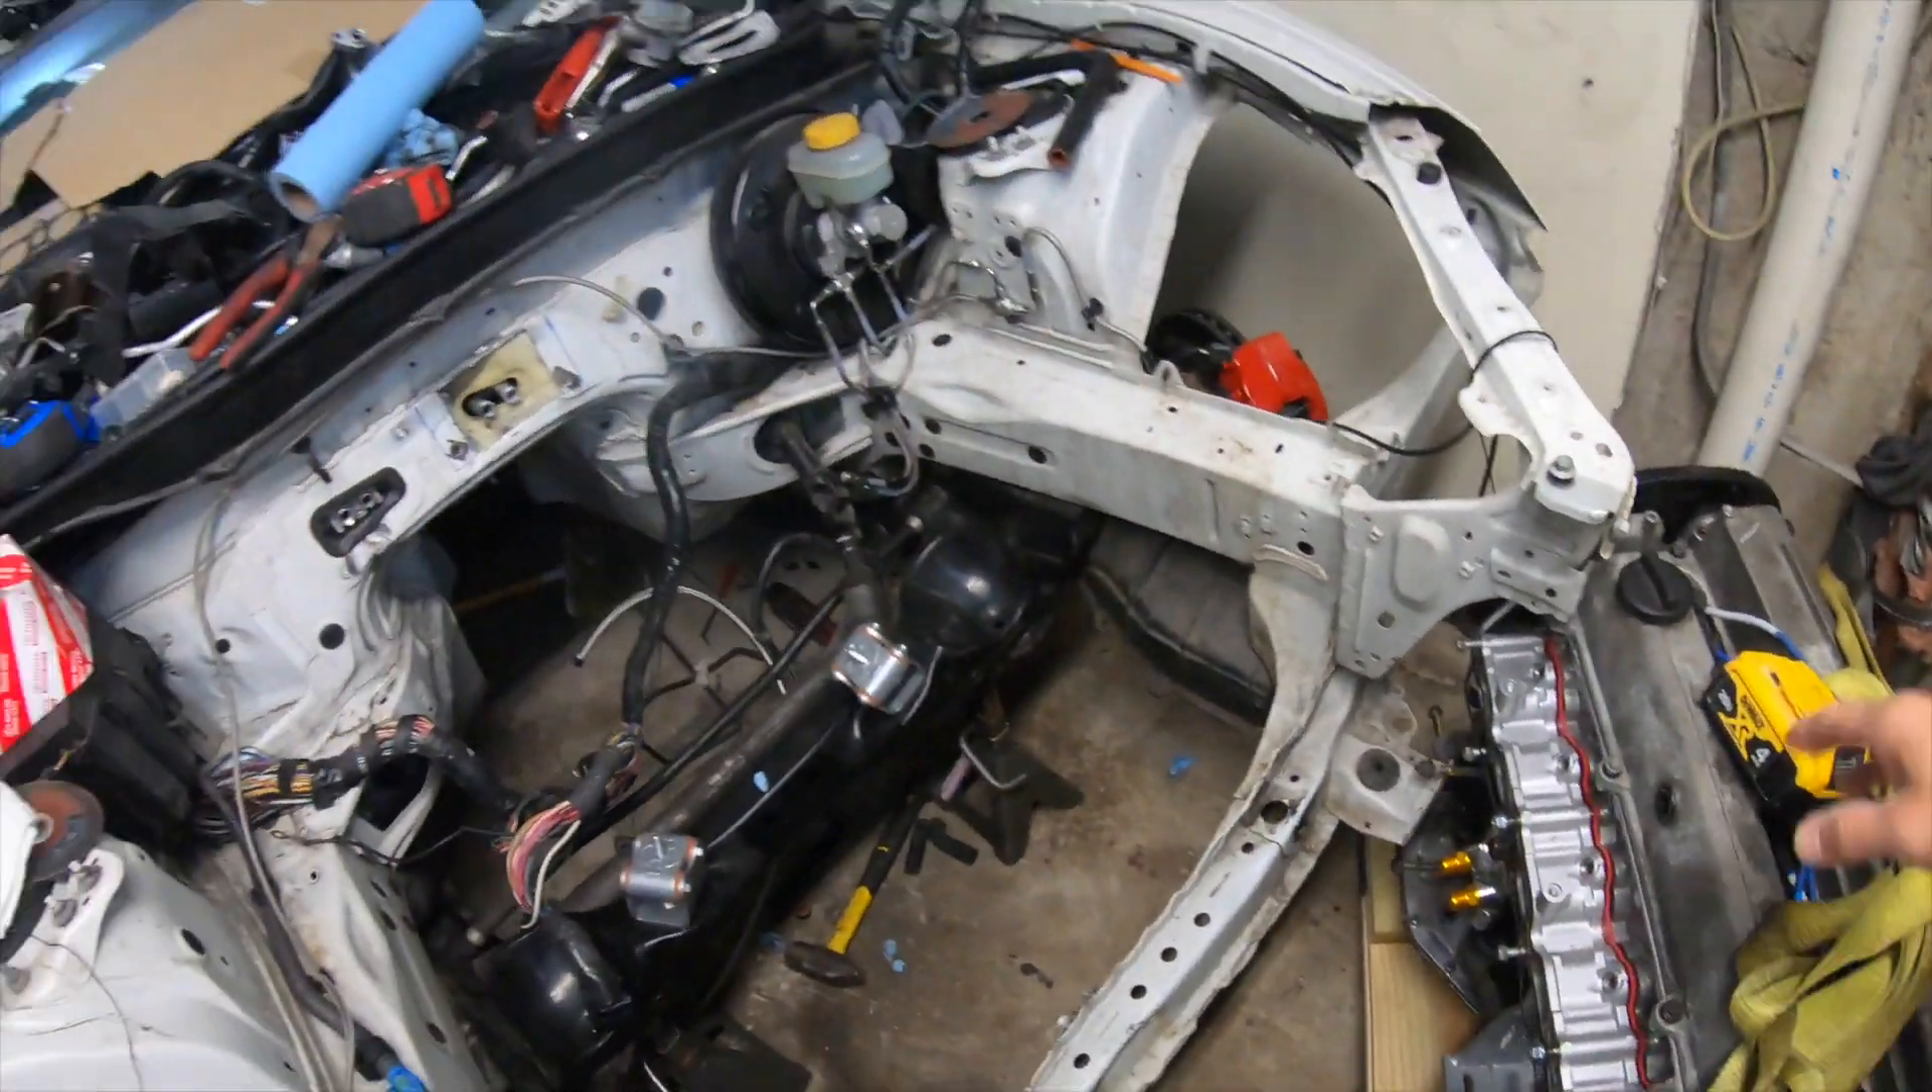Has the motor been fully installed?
No.